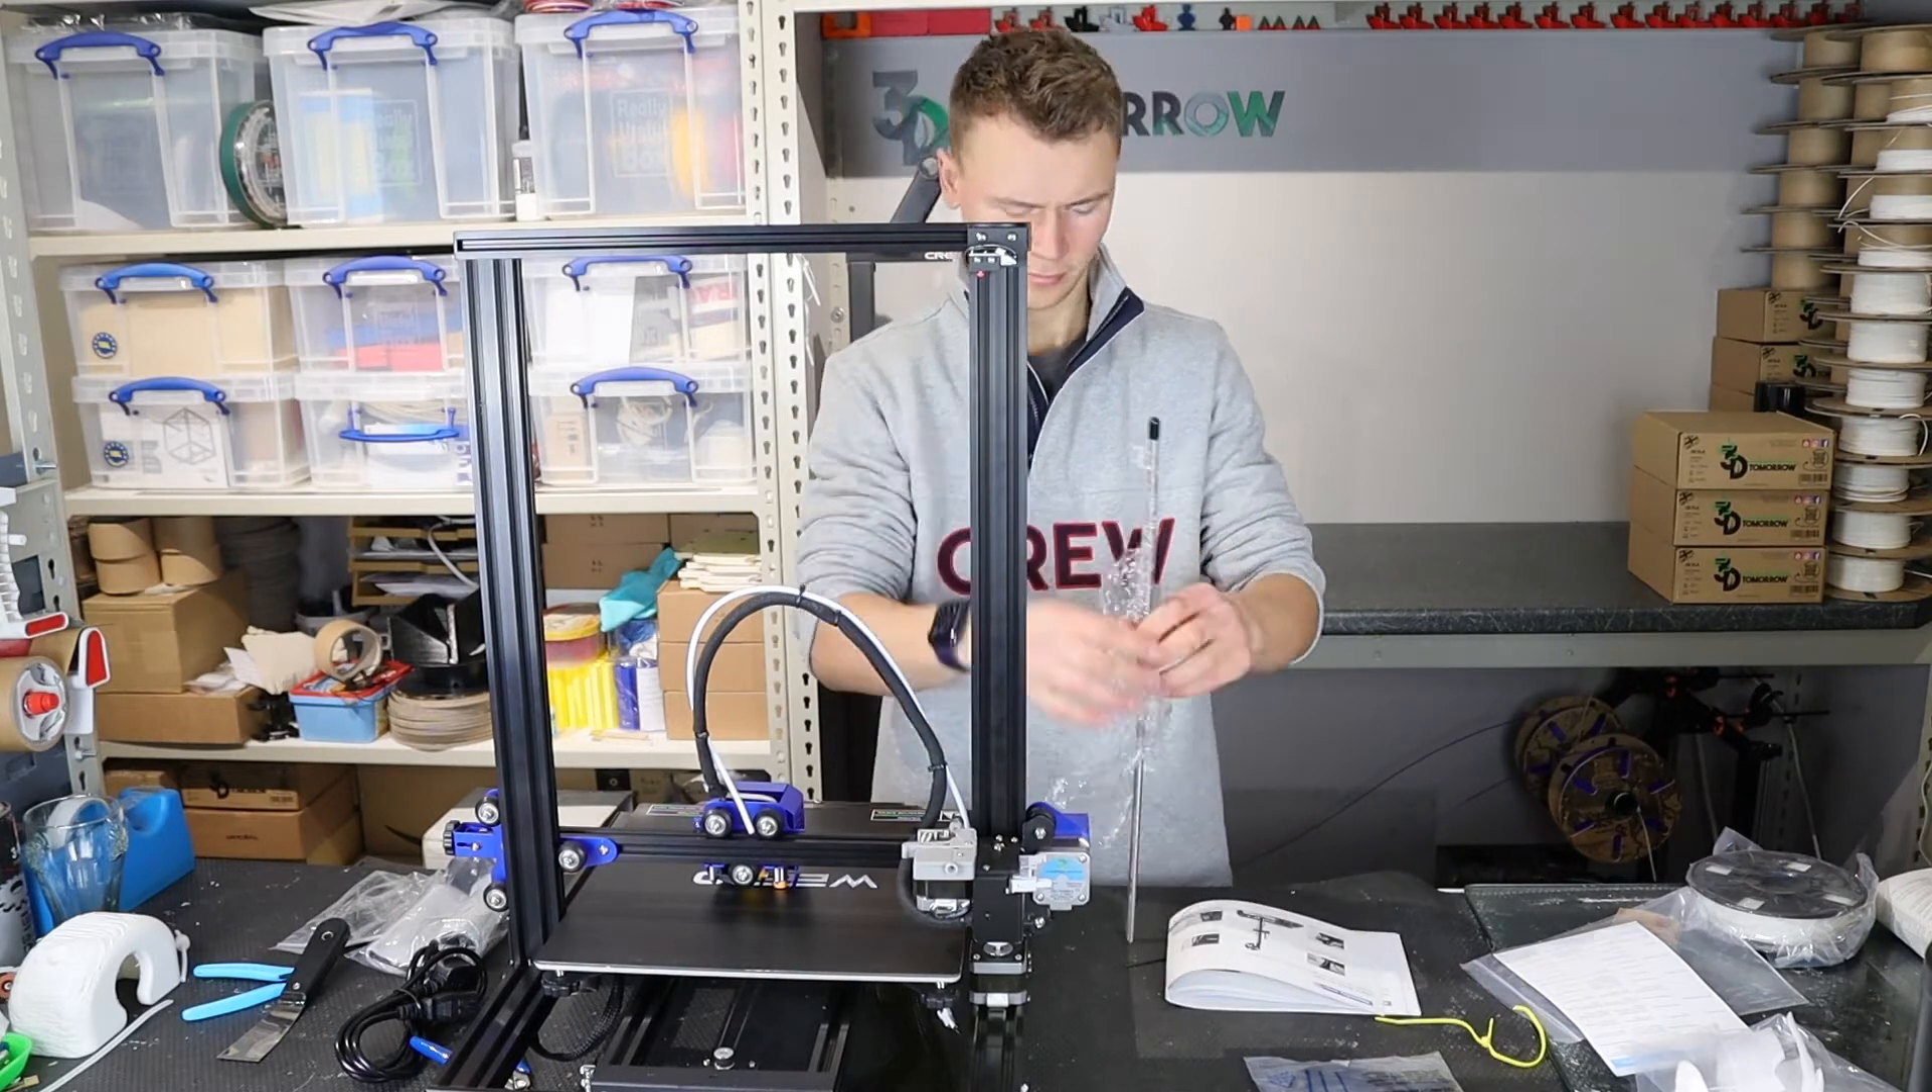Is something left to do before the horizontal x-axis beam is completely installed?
No.